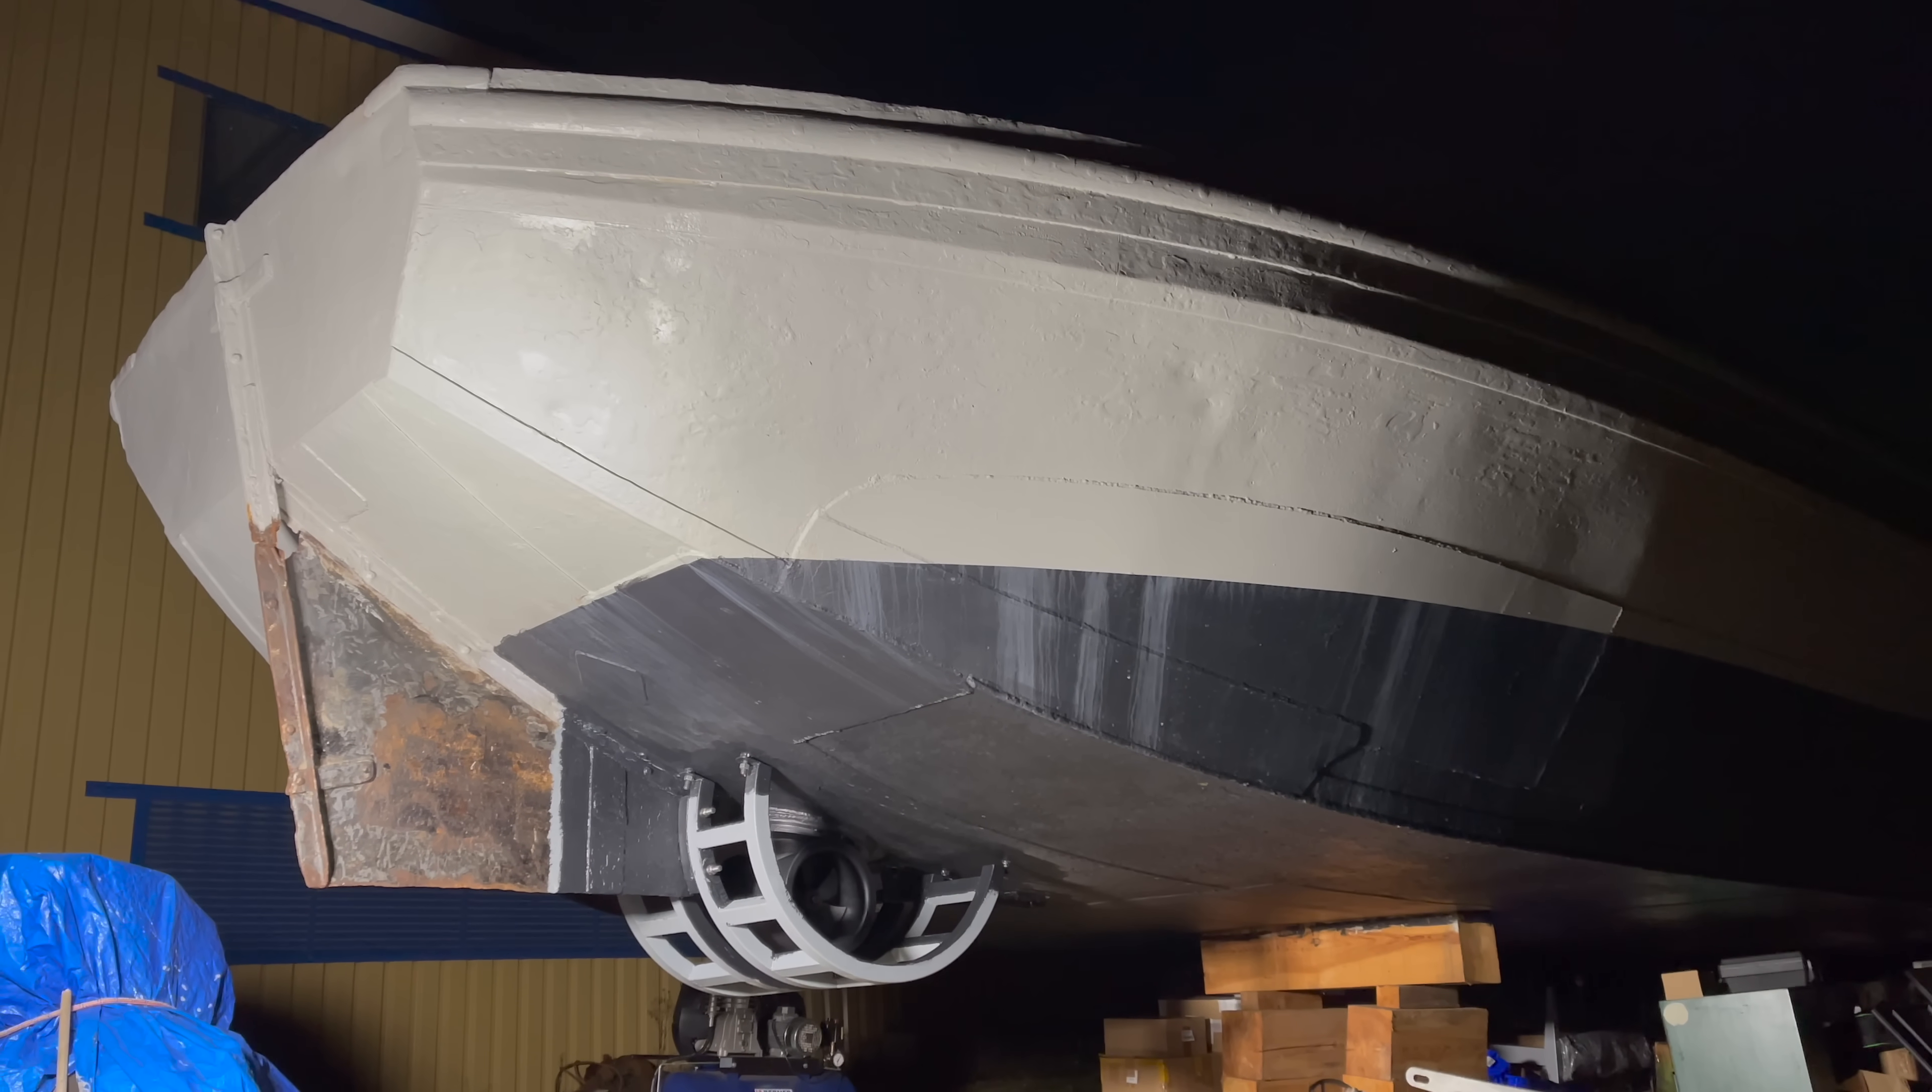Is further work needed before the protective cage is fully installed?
No.